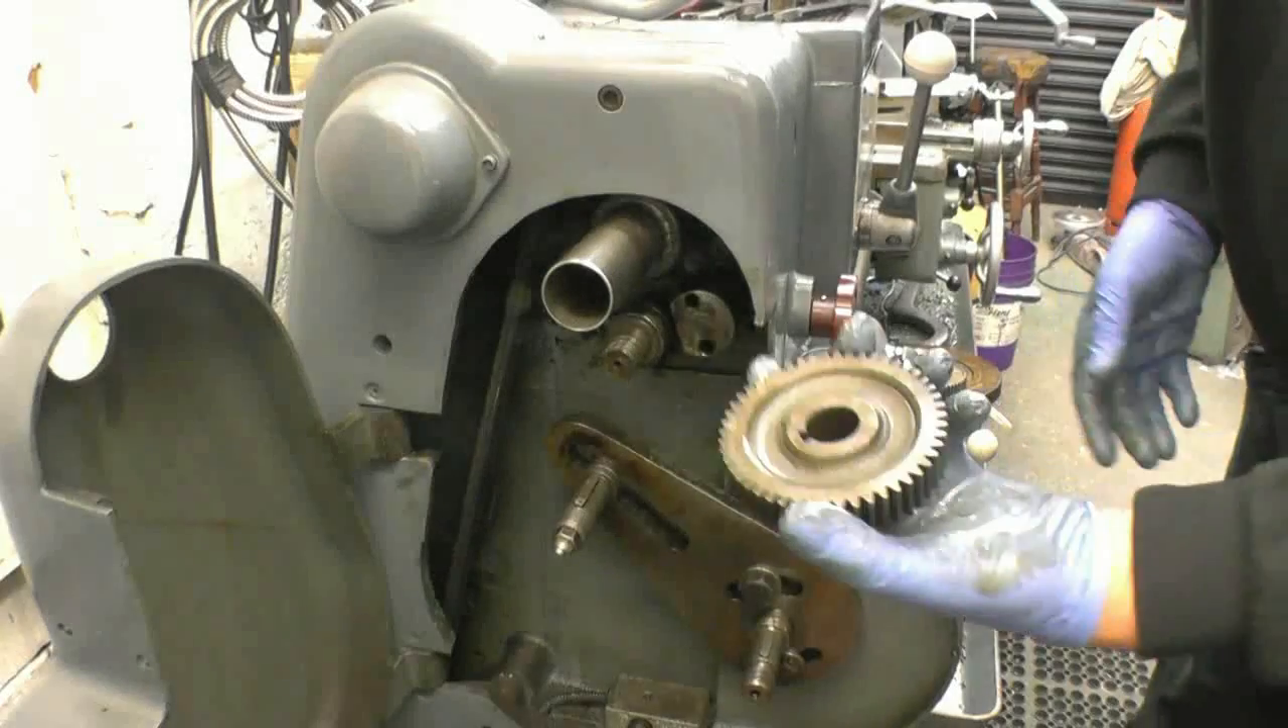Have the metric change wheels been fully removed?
Yes.